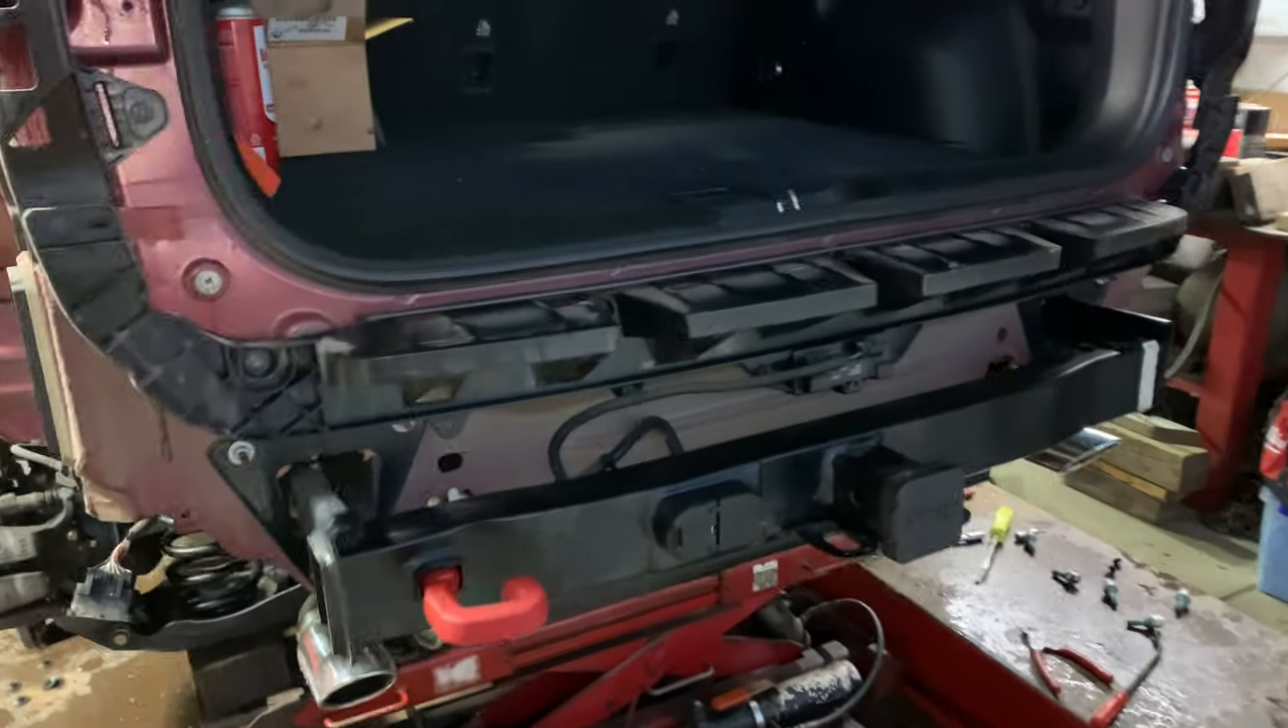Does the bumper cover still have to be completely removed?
No.